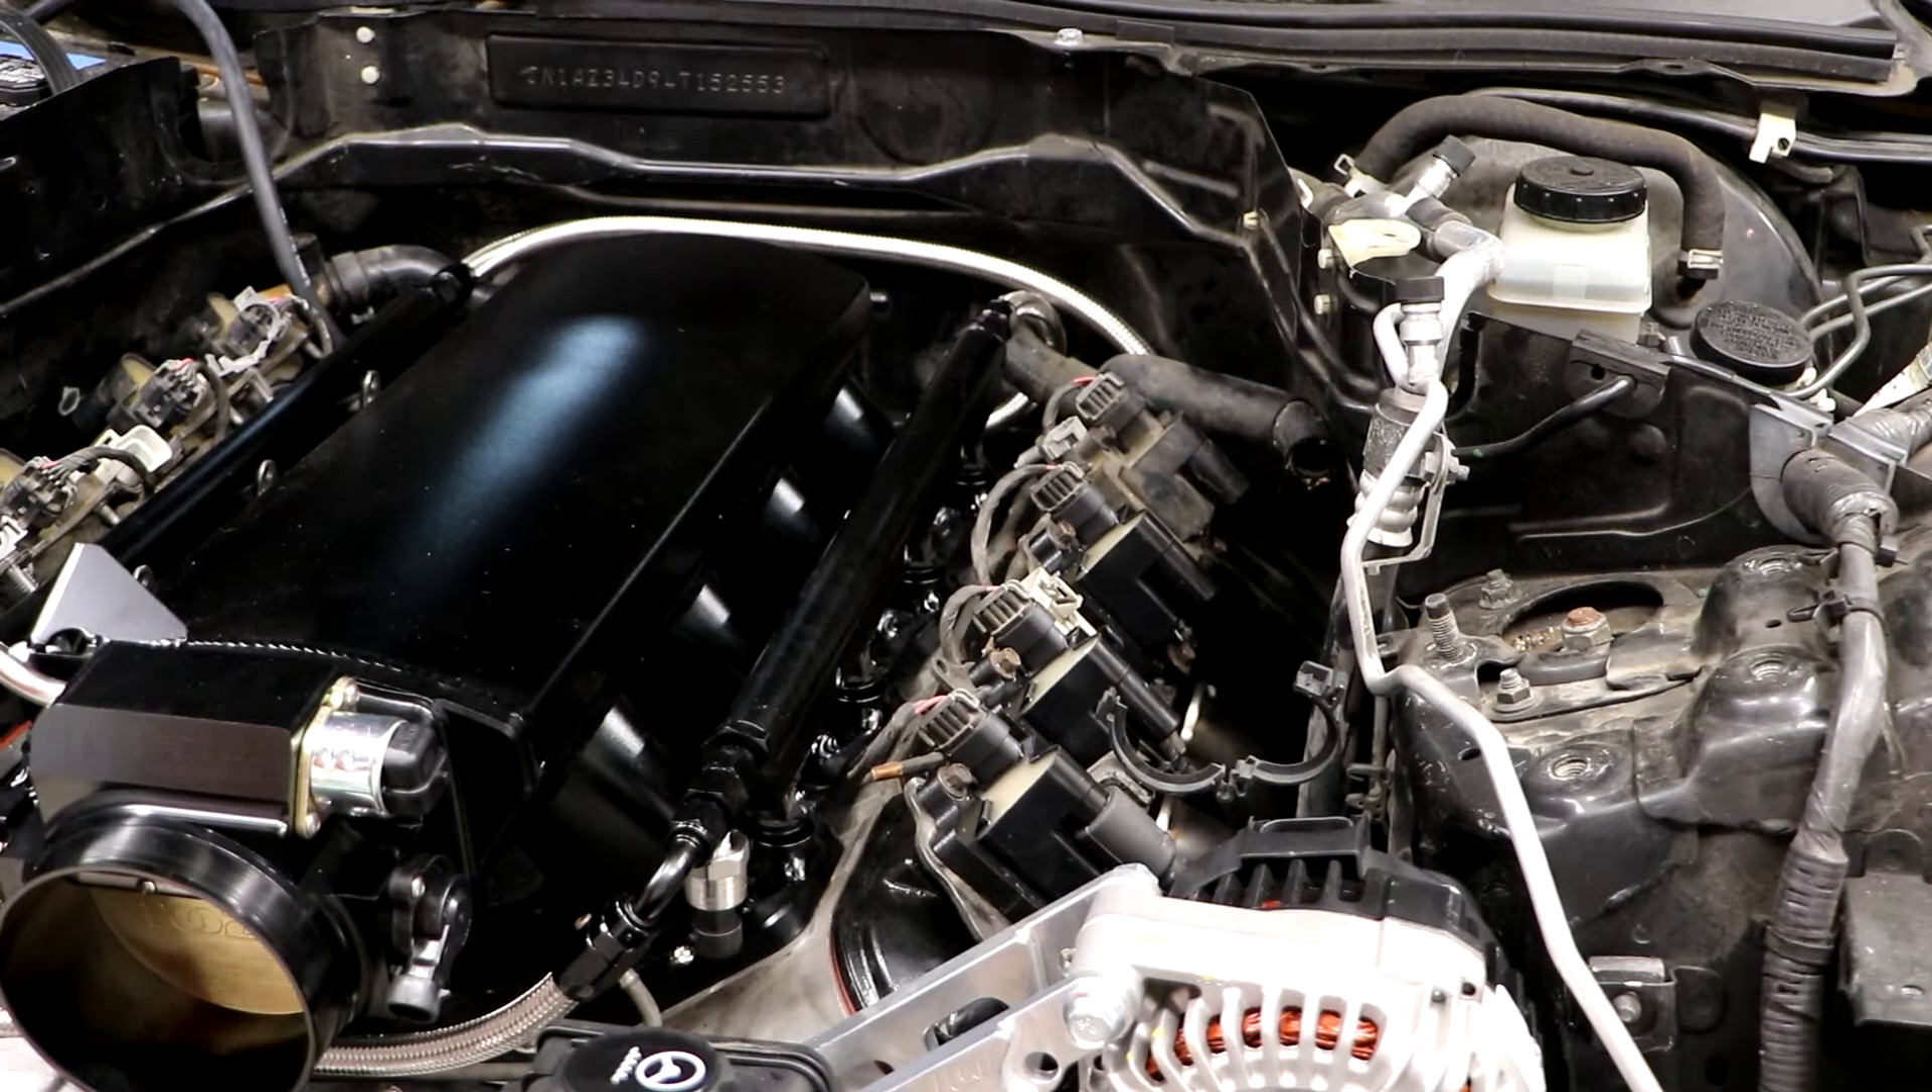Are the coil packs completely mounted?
Yes.